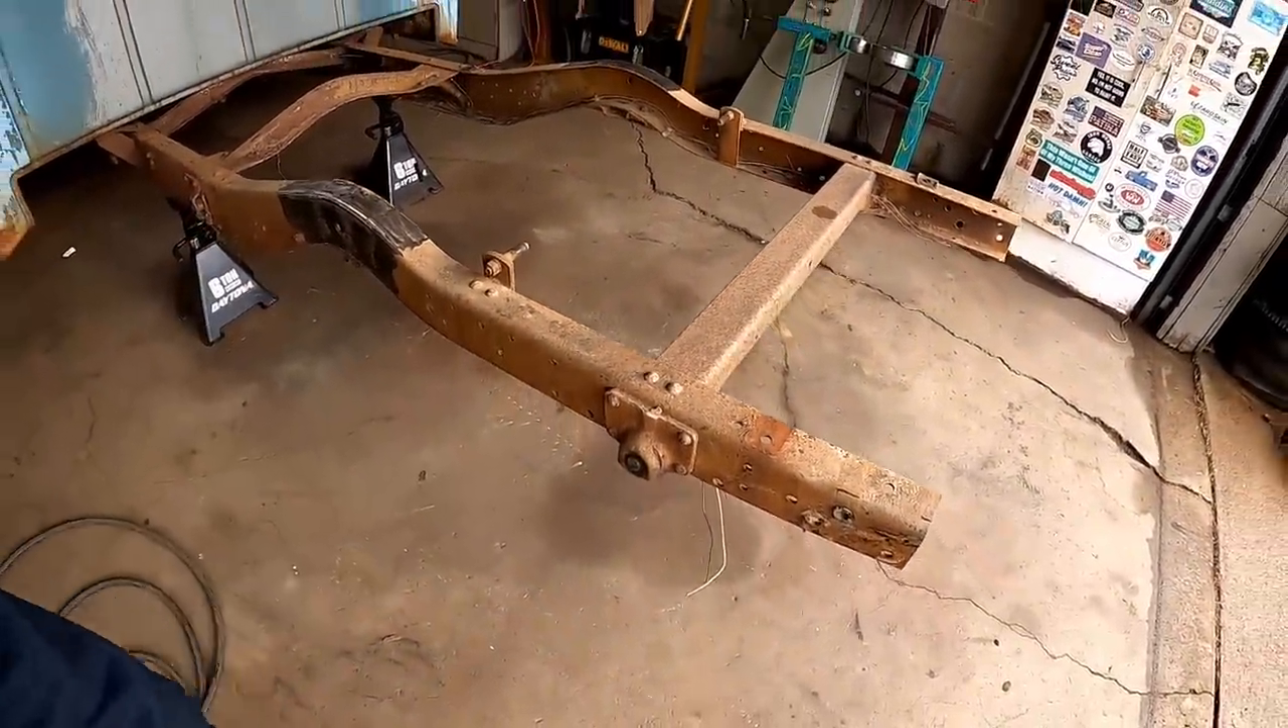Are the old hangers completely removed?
No.